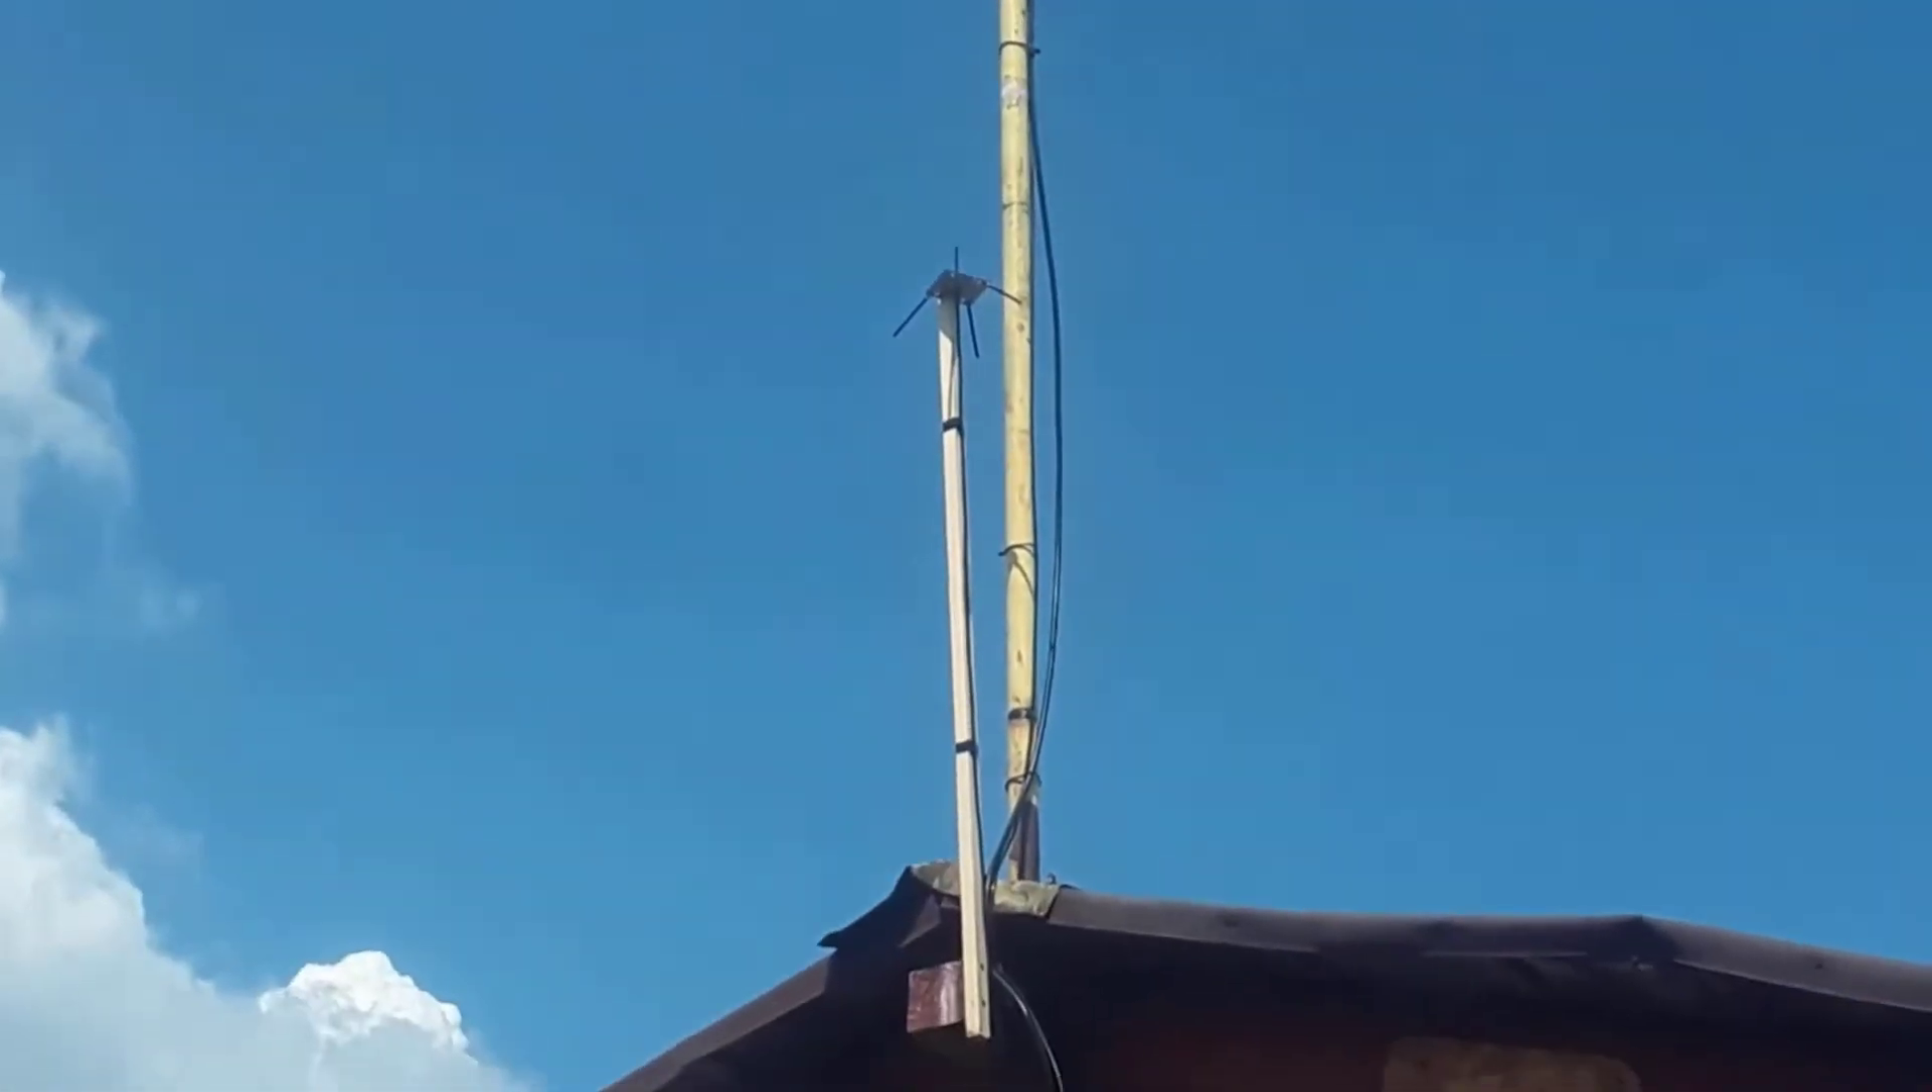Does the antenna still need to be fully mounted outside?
No.